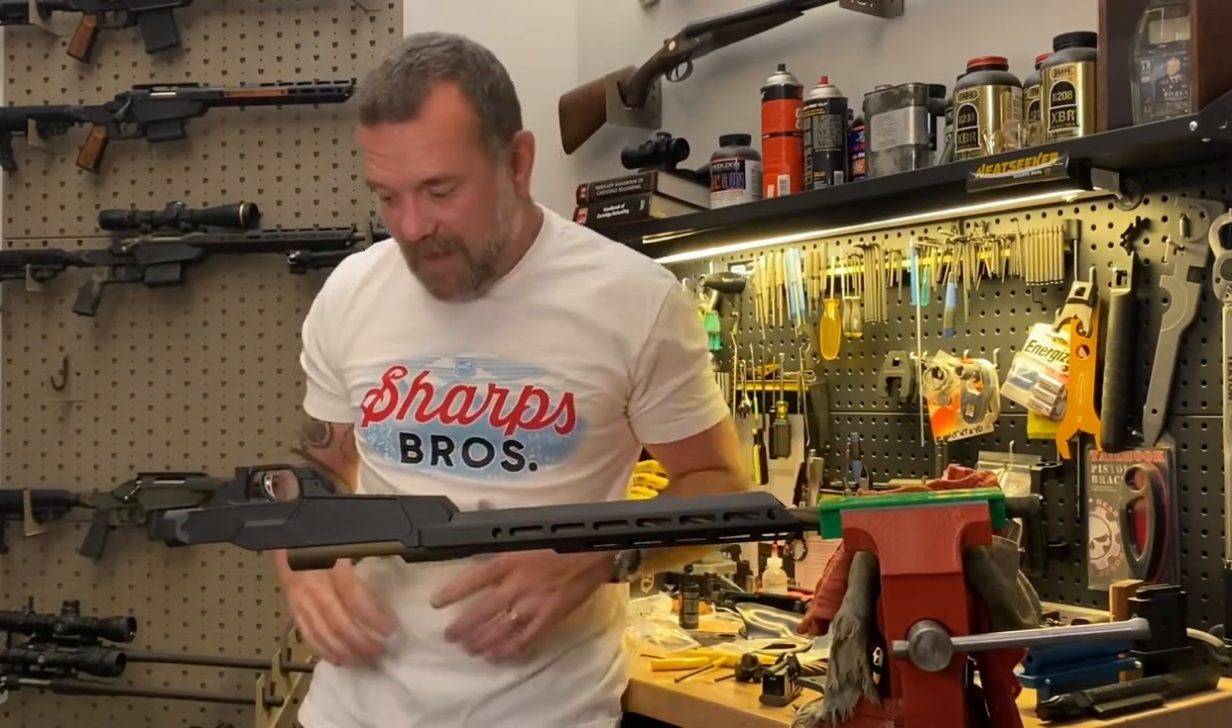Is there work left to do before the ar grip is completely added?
Yes.